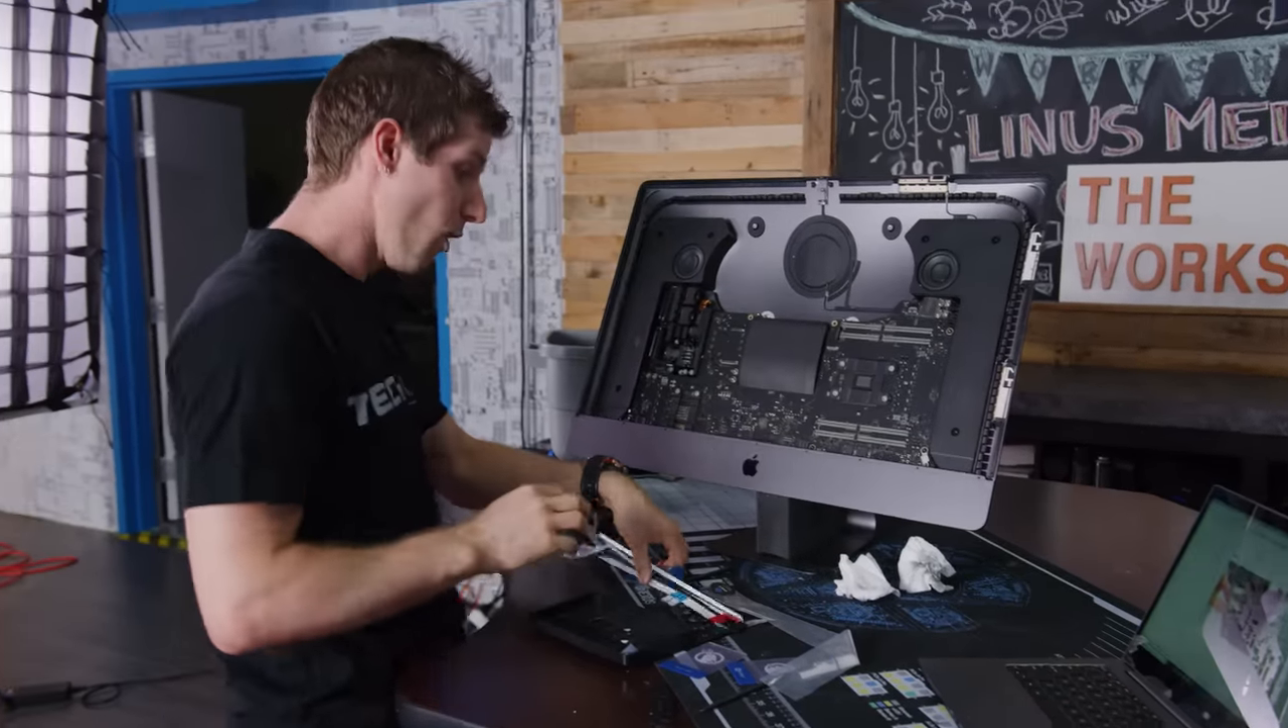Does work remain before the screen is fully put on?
Yes.